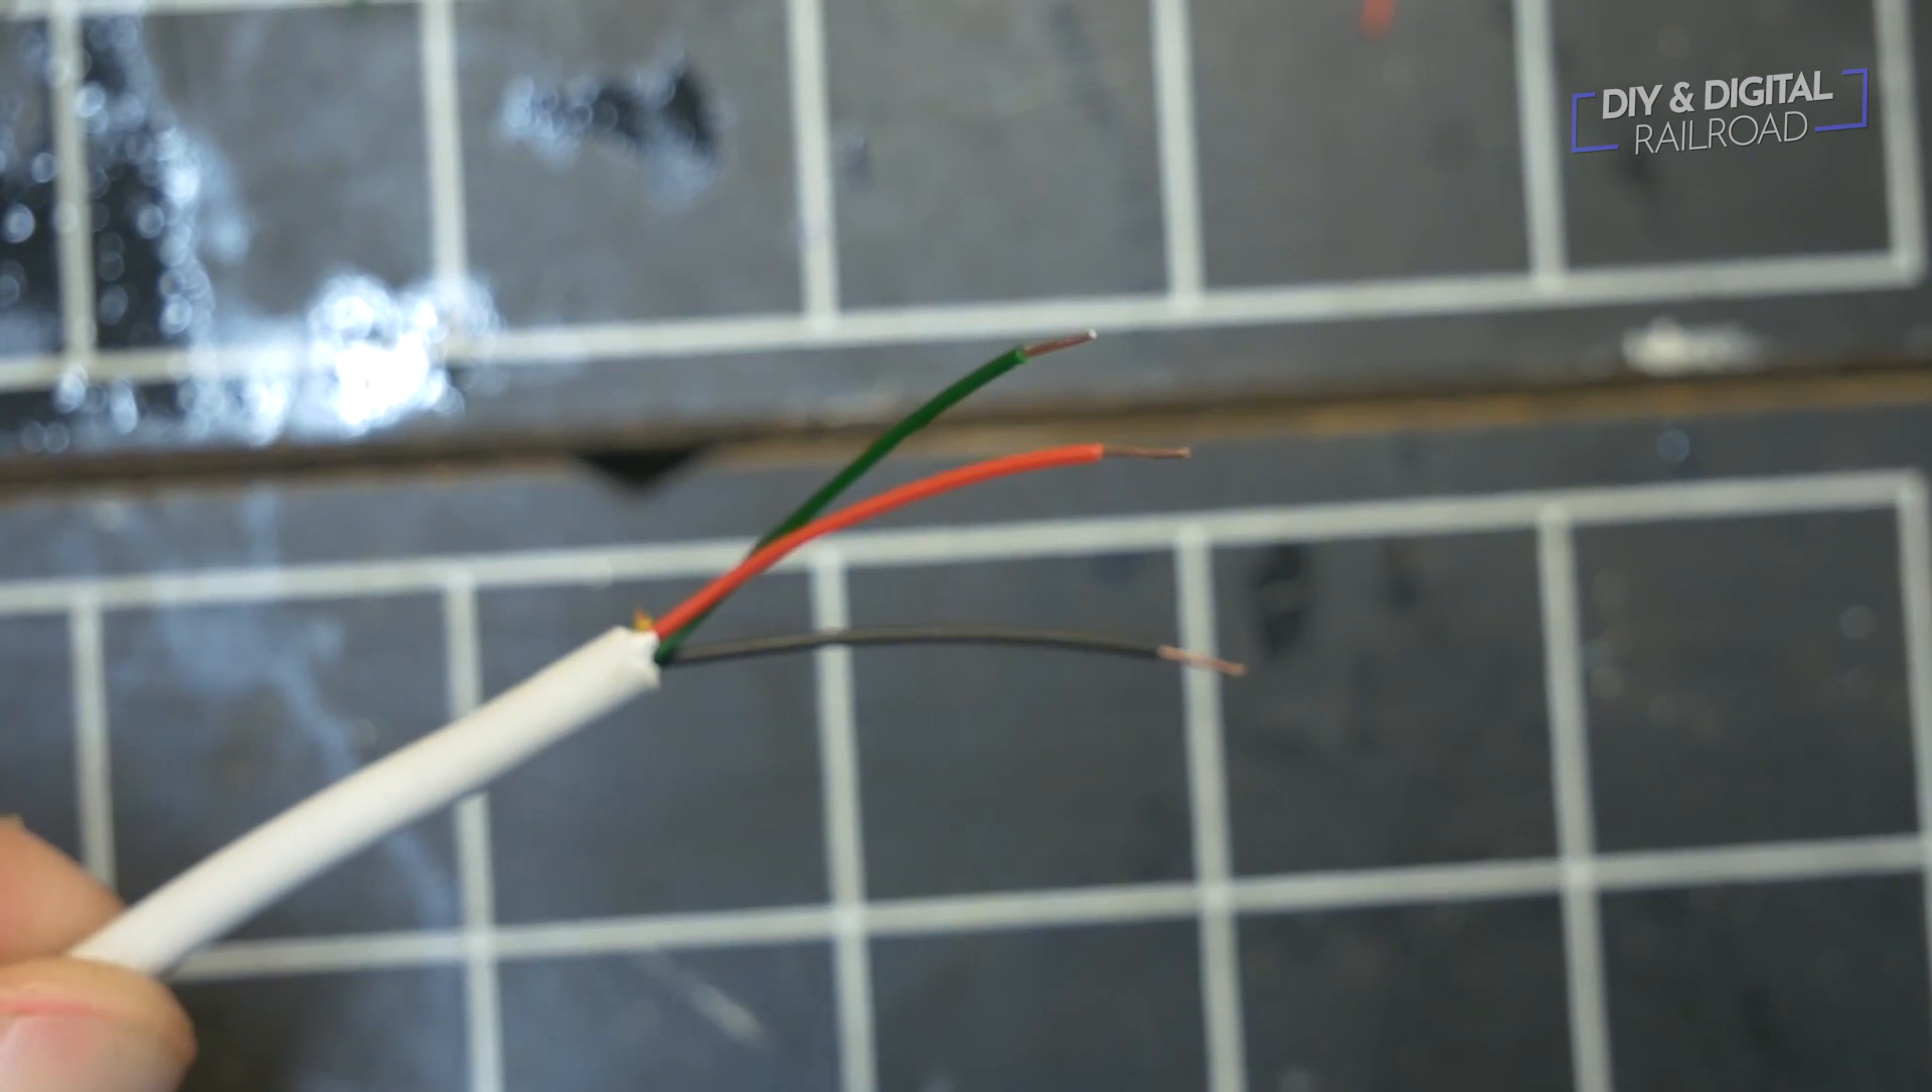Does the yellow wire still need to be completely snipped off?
No.